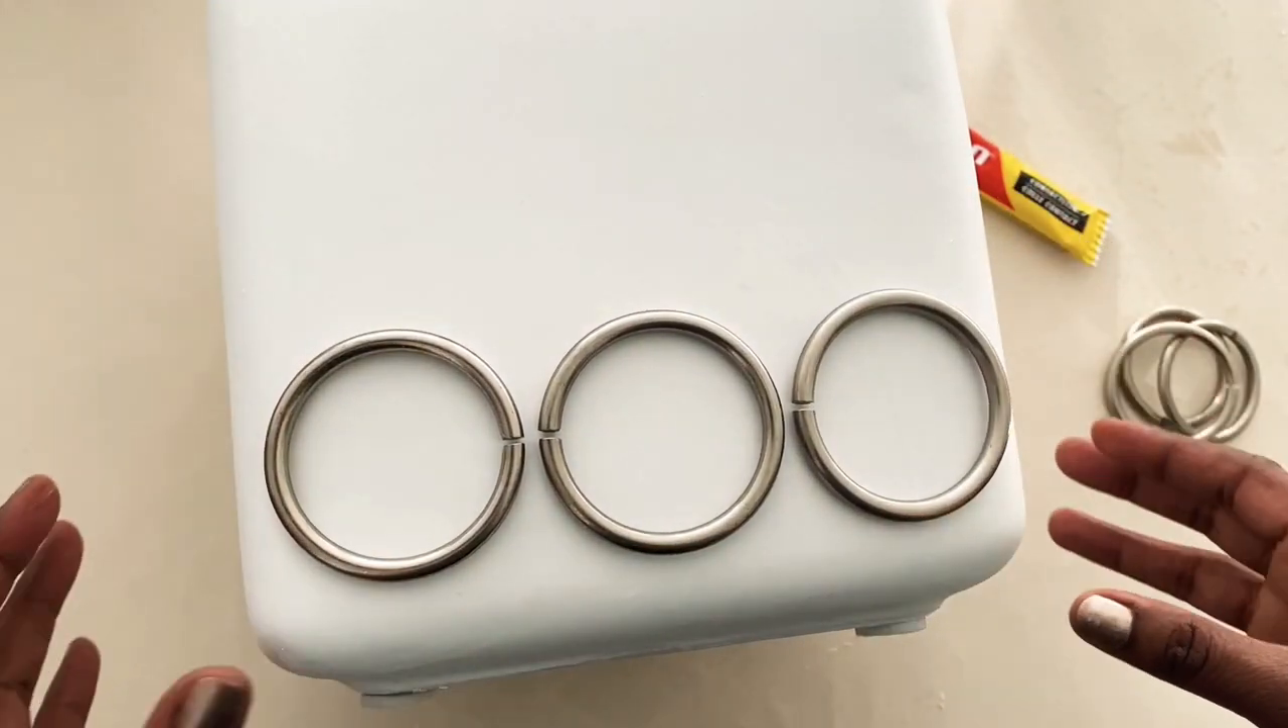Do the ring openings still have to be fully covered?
Yes.